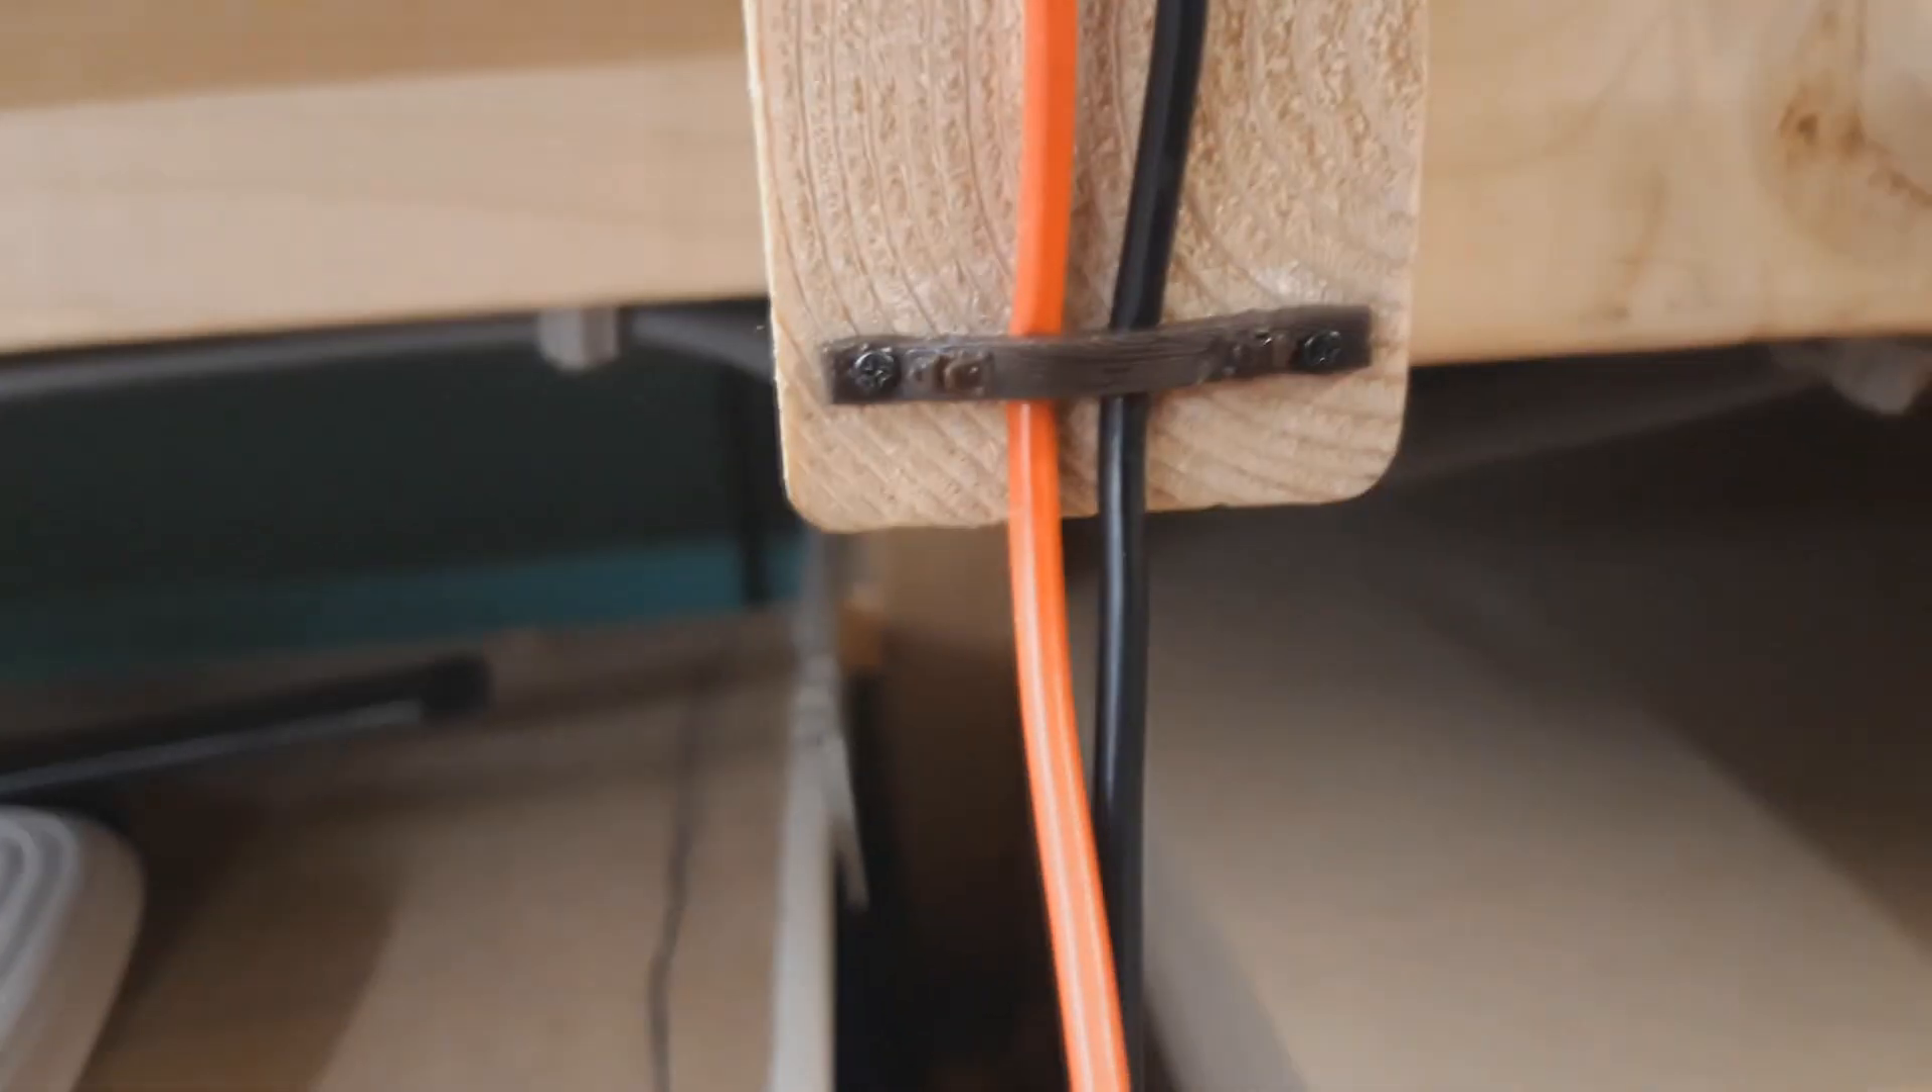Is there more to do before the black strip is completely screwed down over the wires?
No.